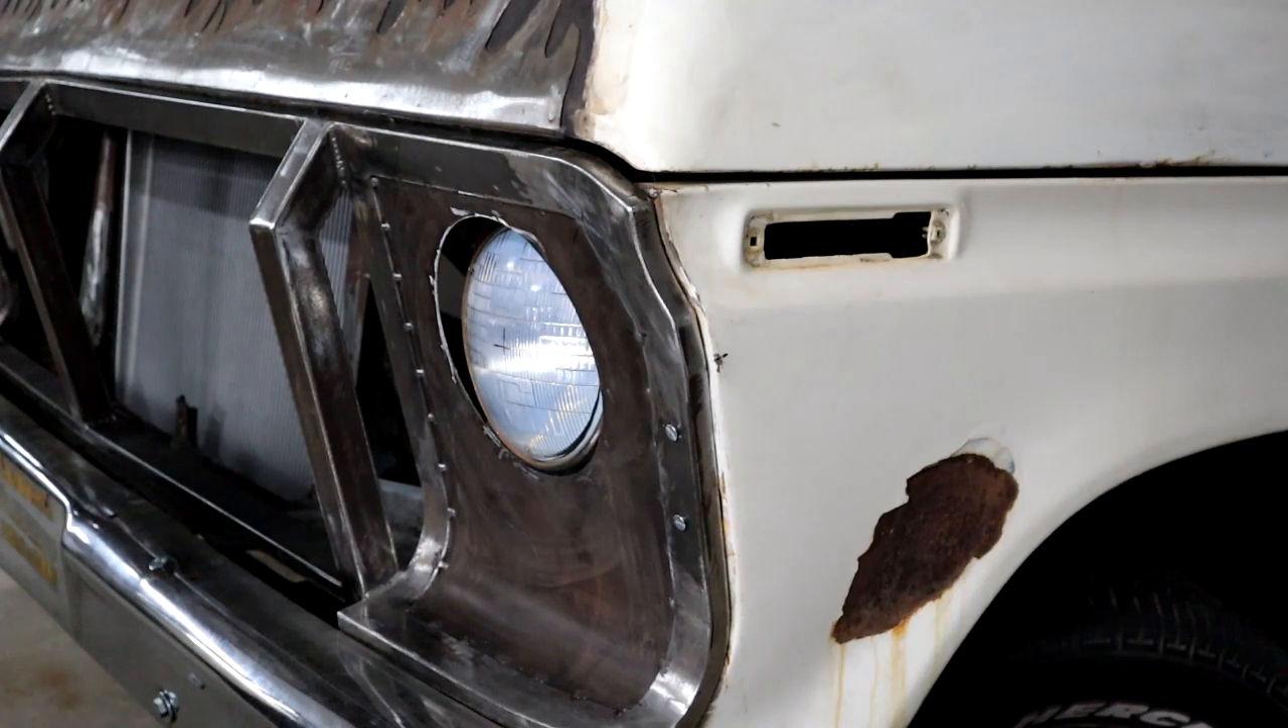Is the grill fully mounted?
Yes.